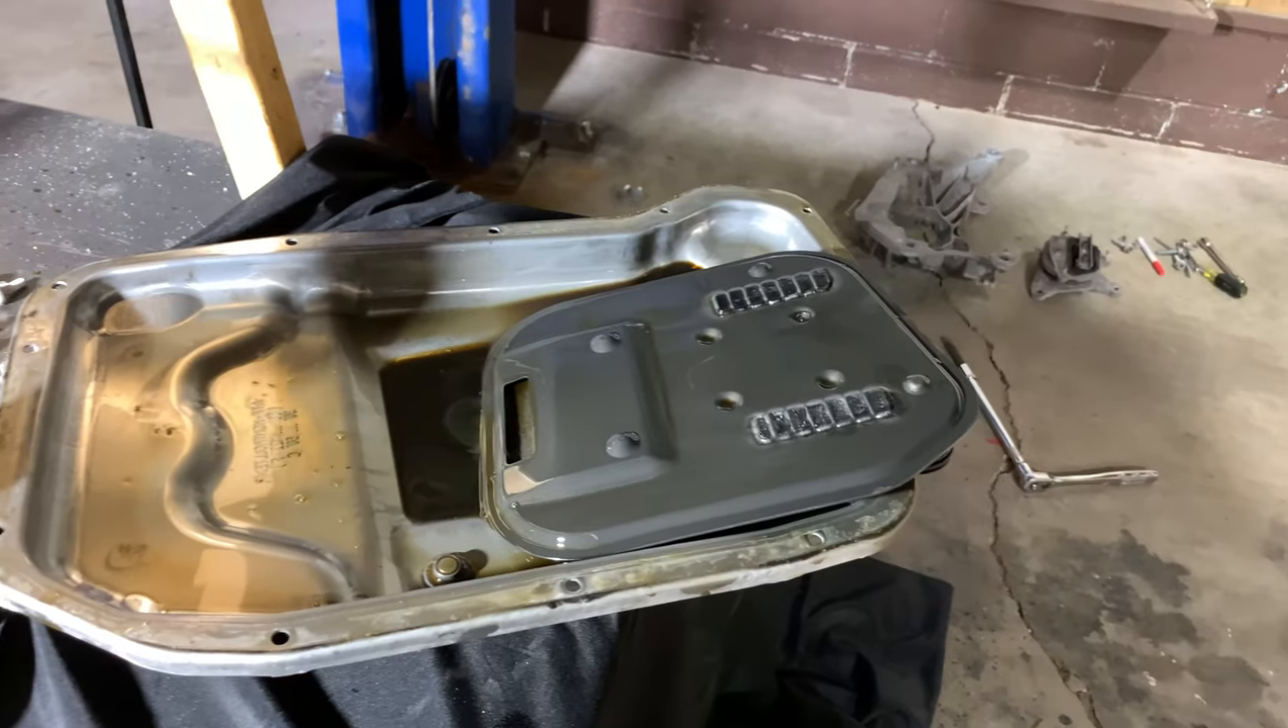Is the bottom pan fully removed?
Yes.